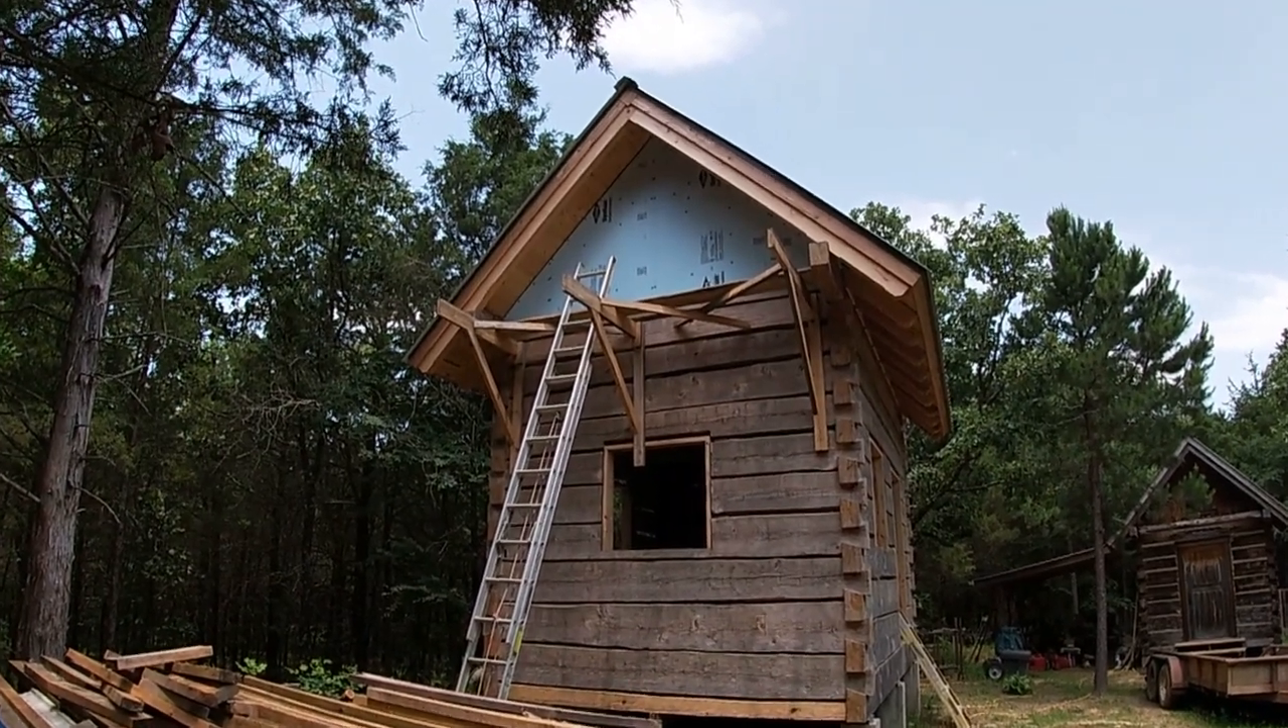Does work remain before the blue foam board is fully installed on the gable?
No.